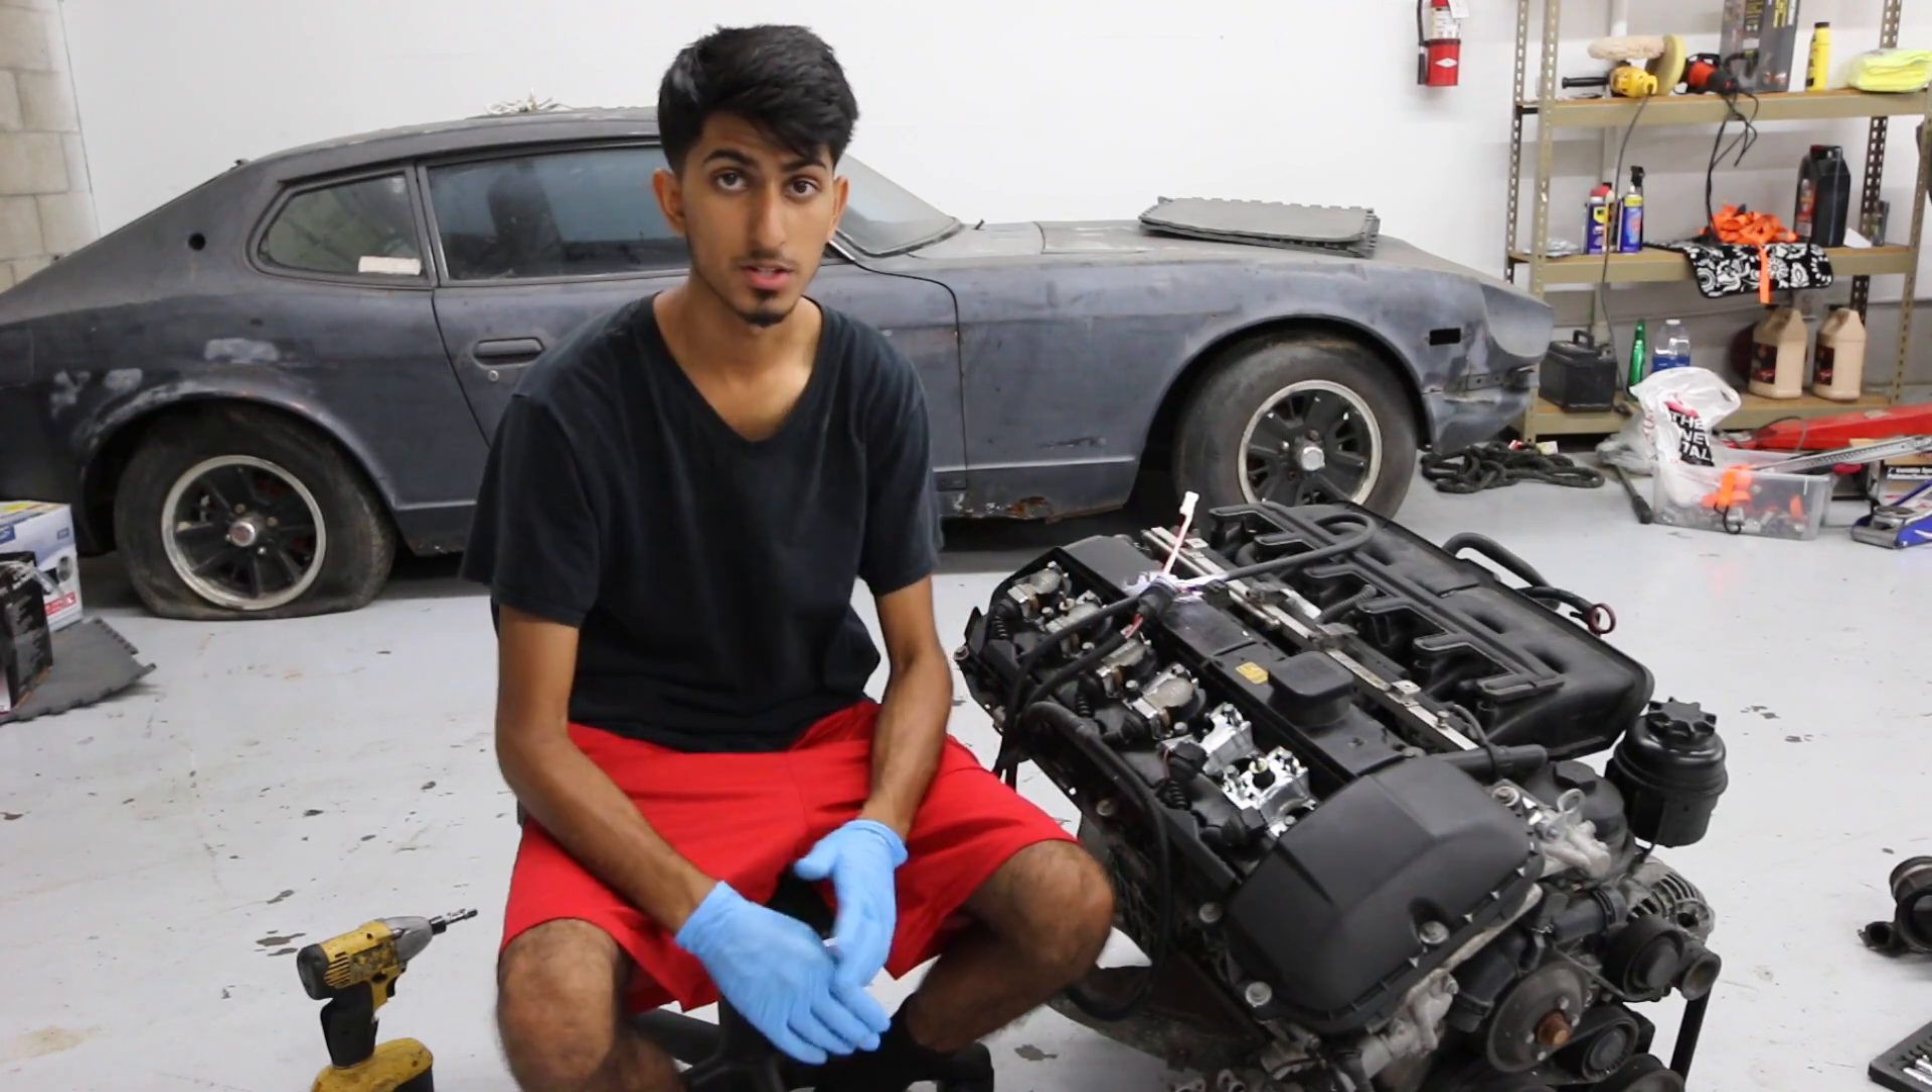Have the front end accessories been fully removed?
No.